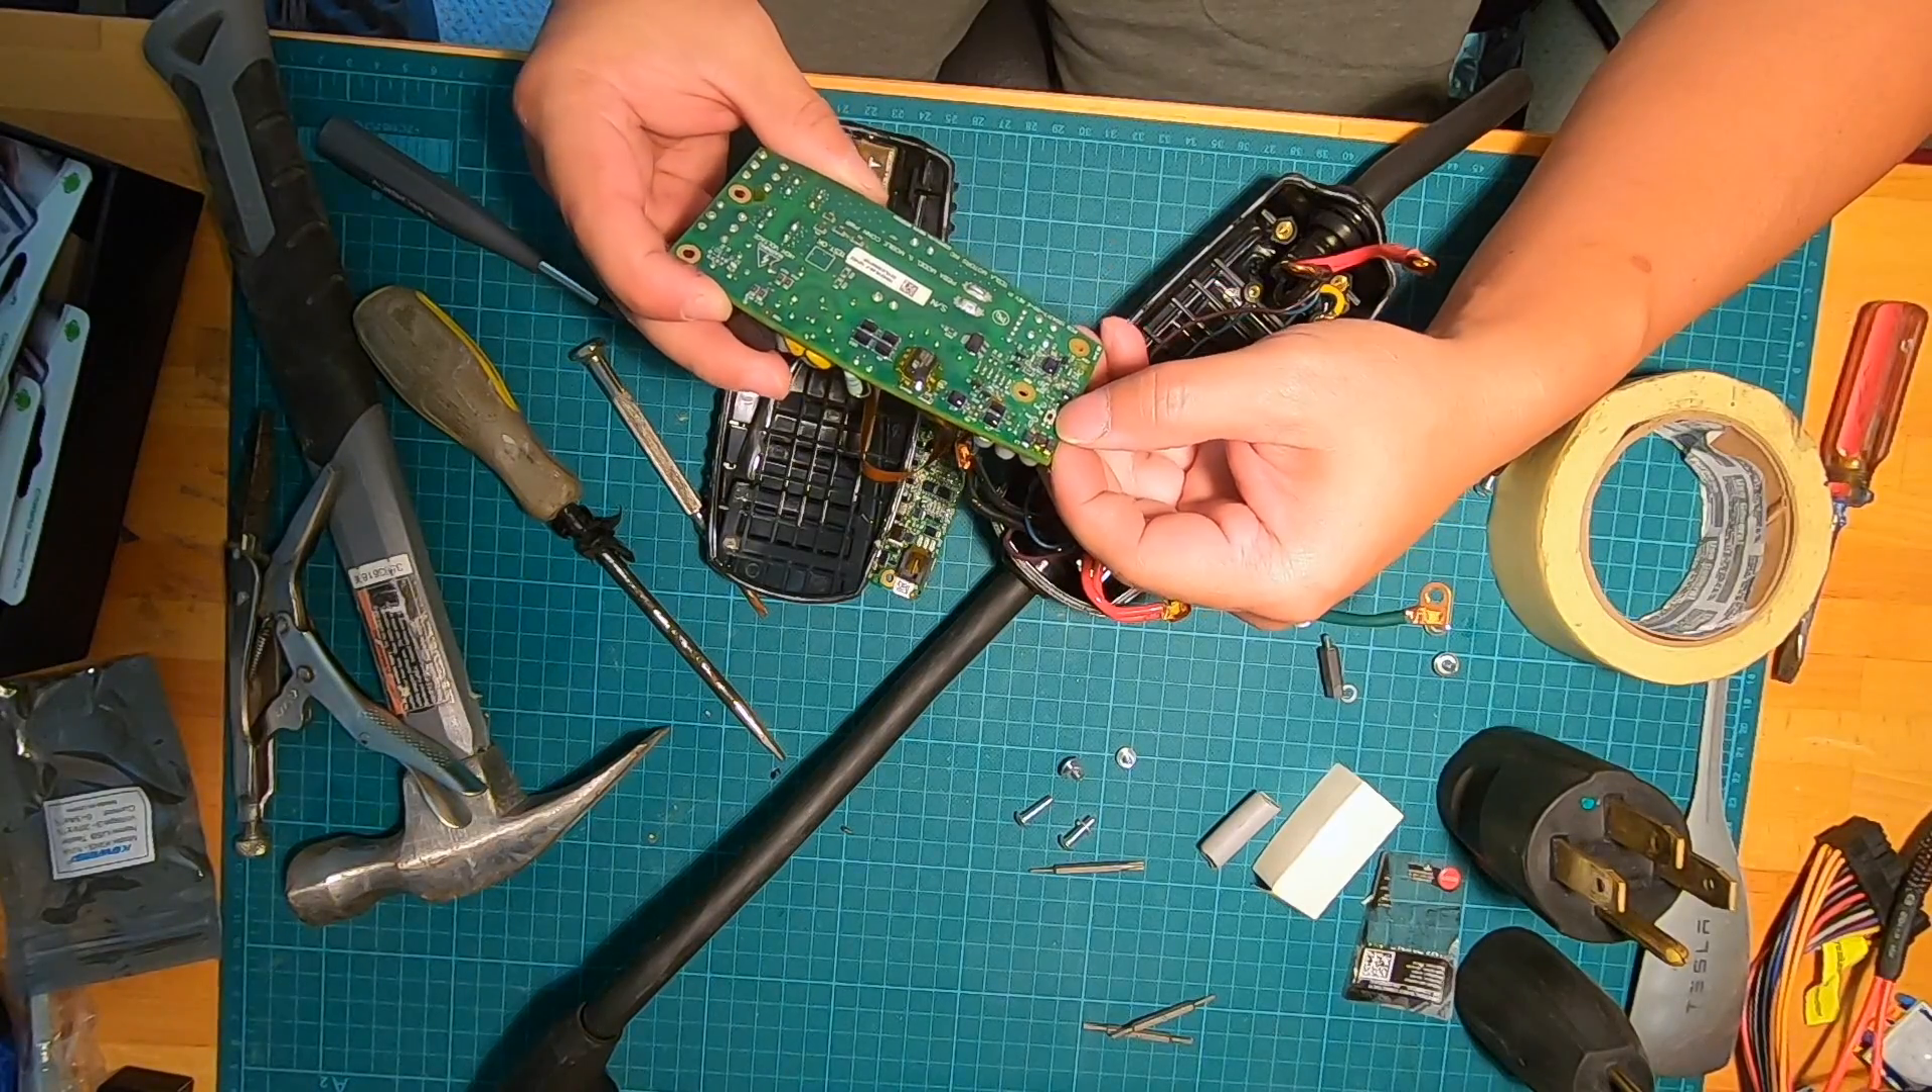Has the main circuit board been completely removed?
Yes.